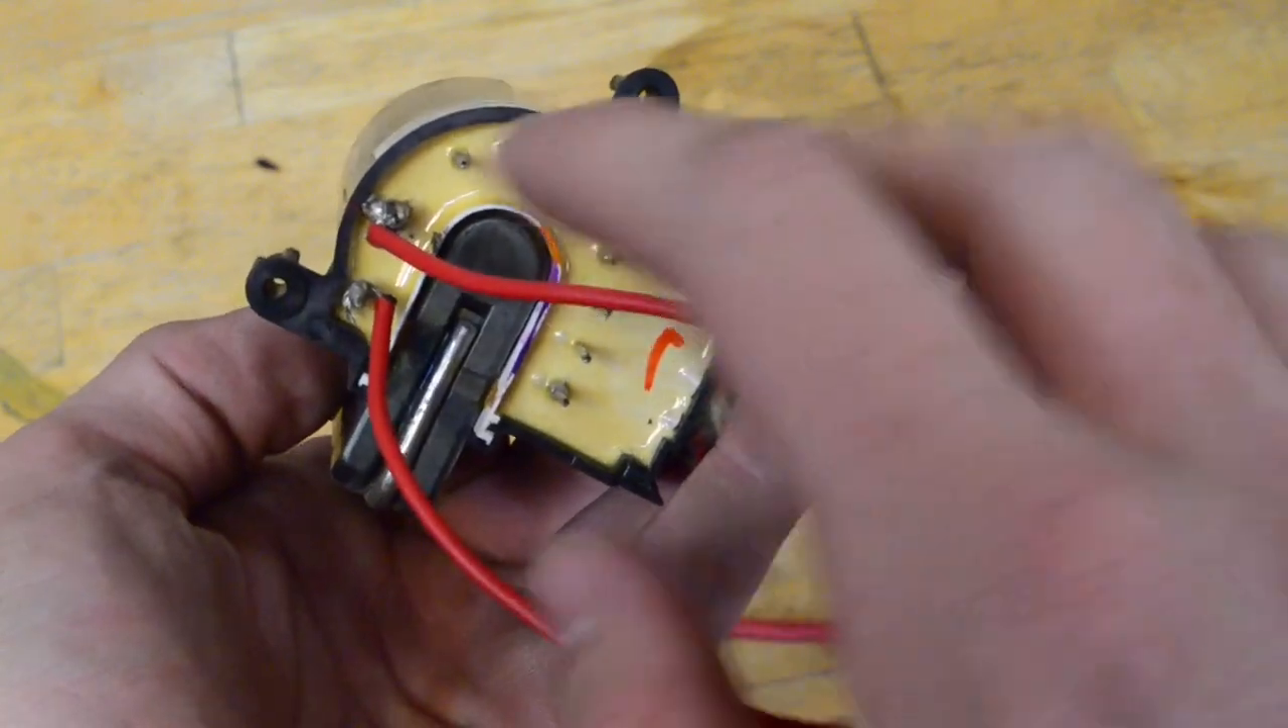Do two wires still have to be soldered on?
No.